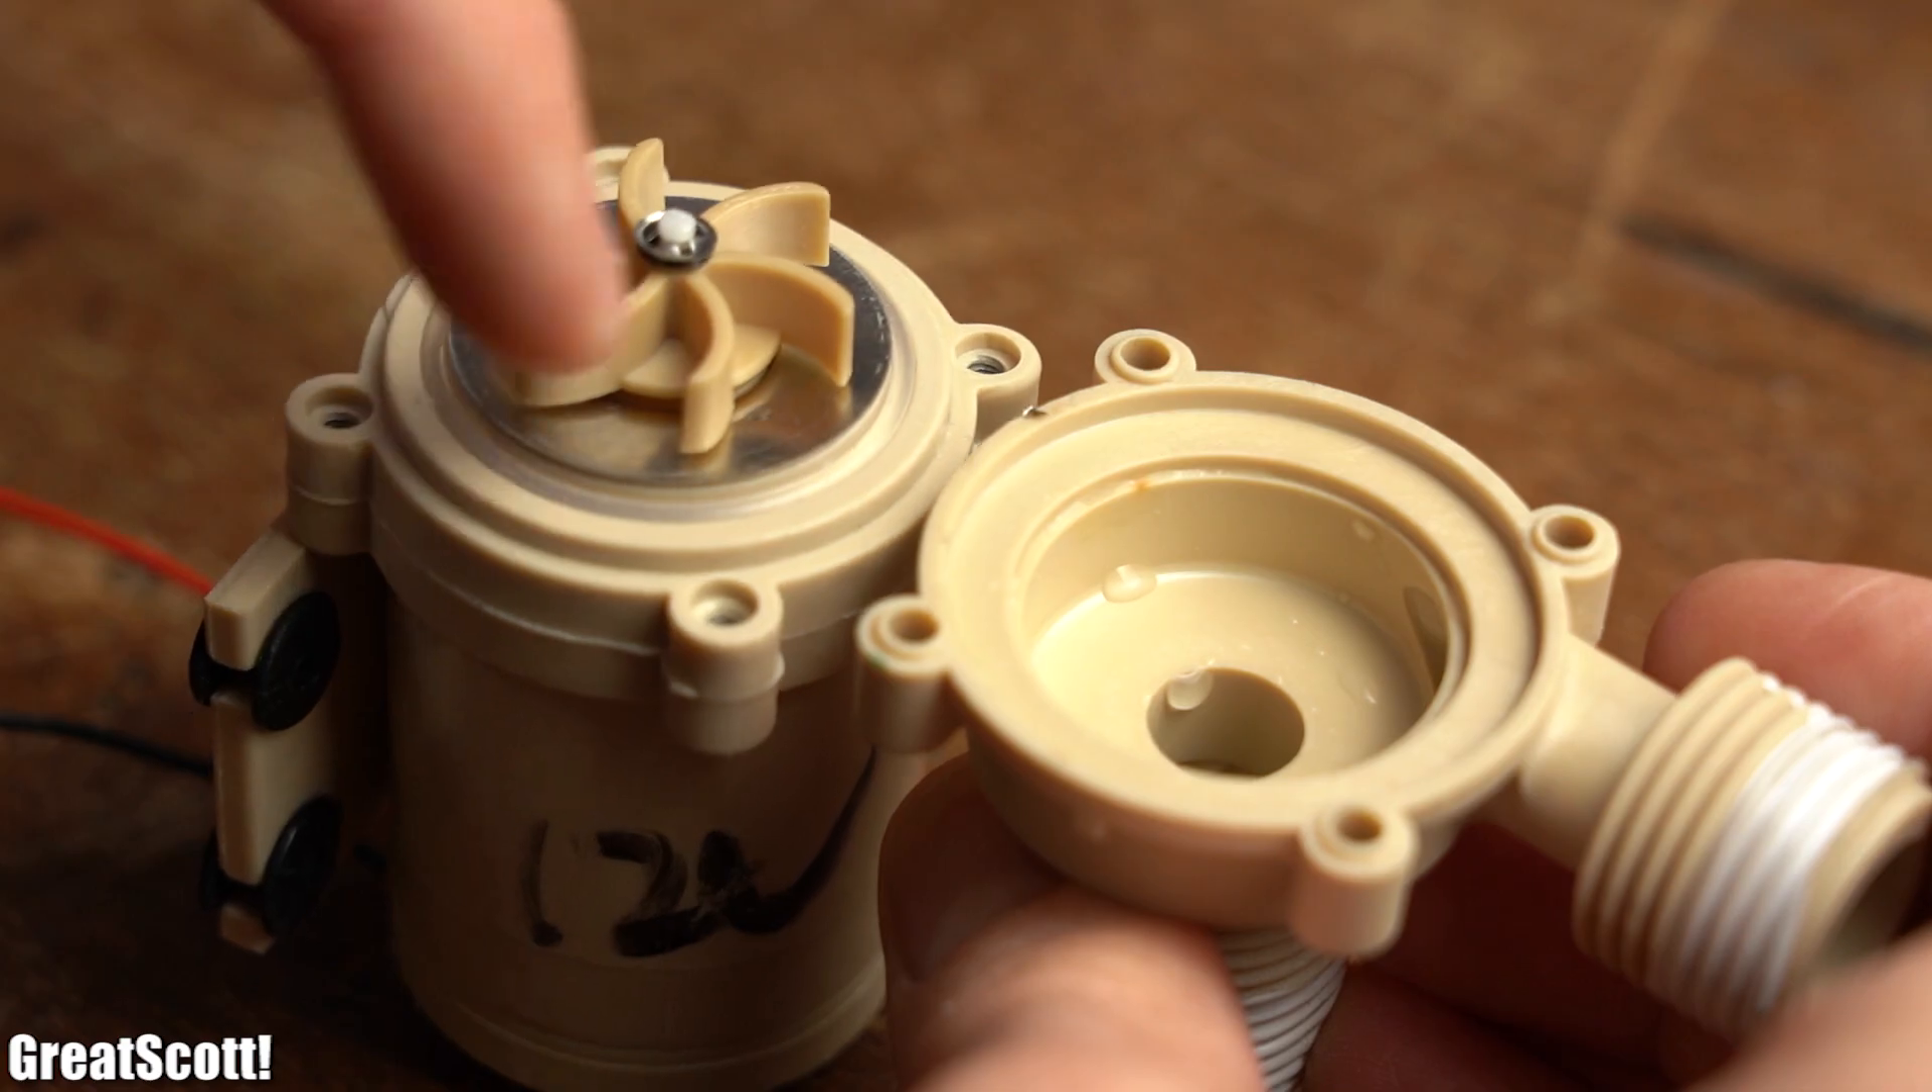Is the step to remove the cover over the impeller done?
Yes.